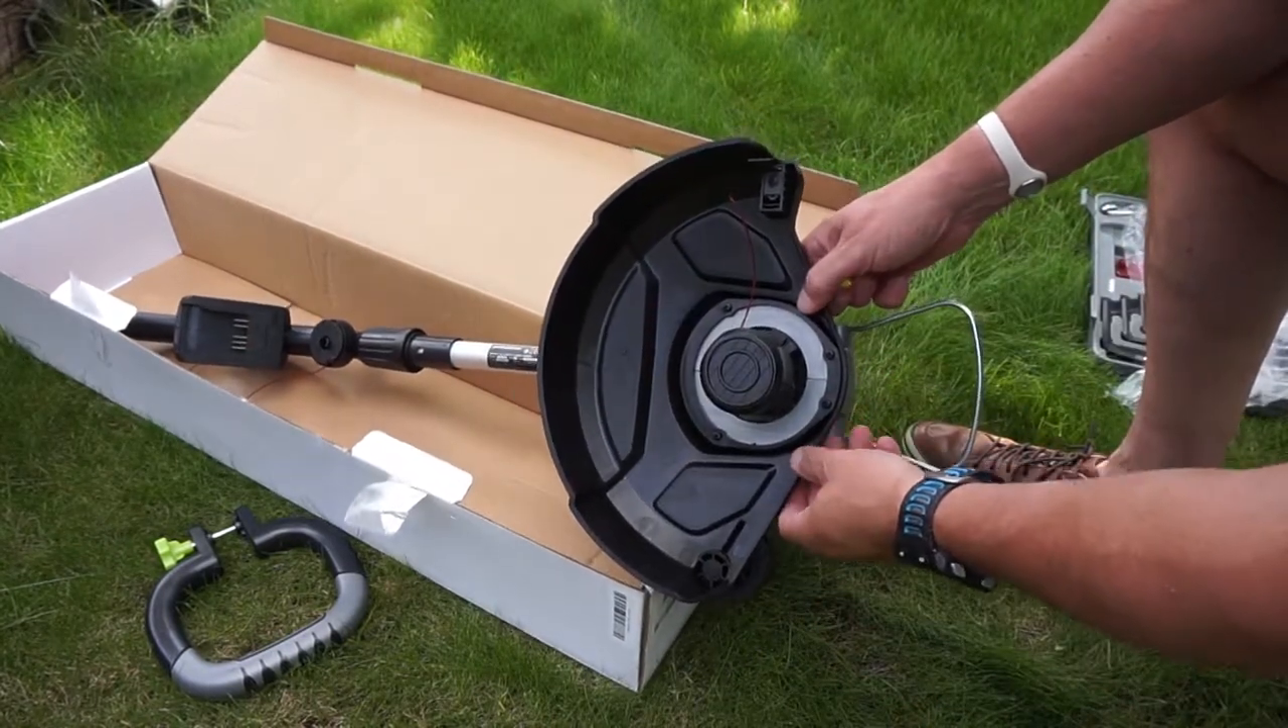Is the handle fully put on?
No.